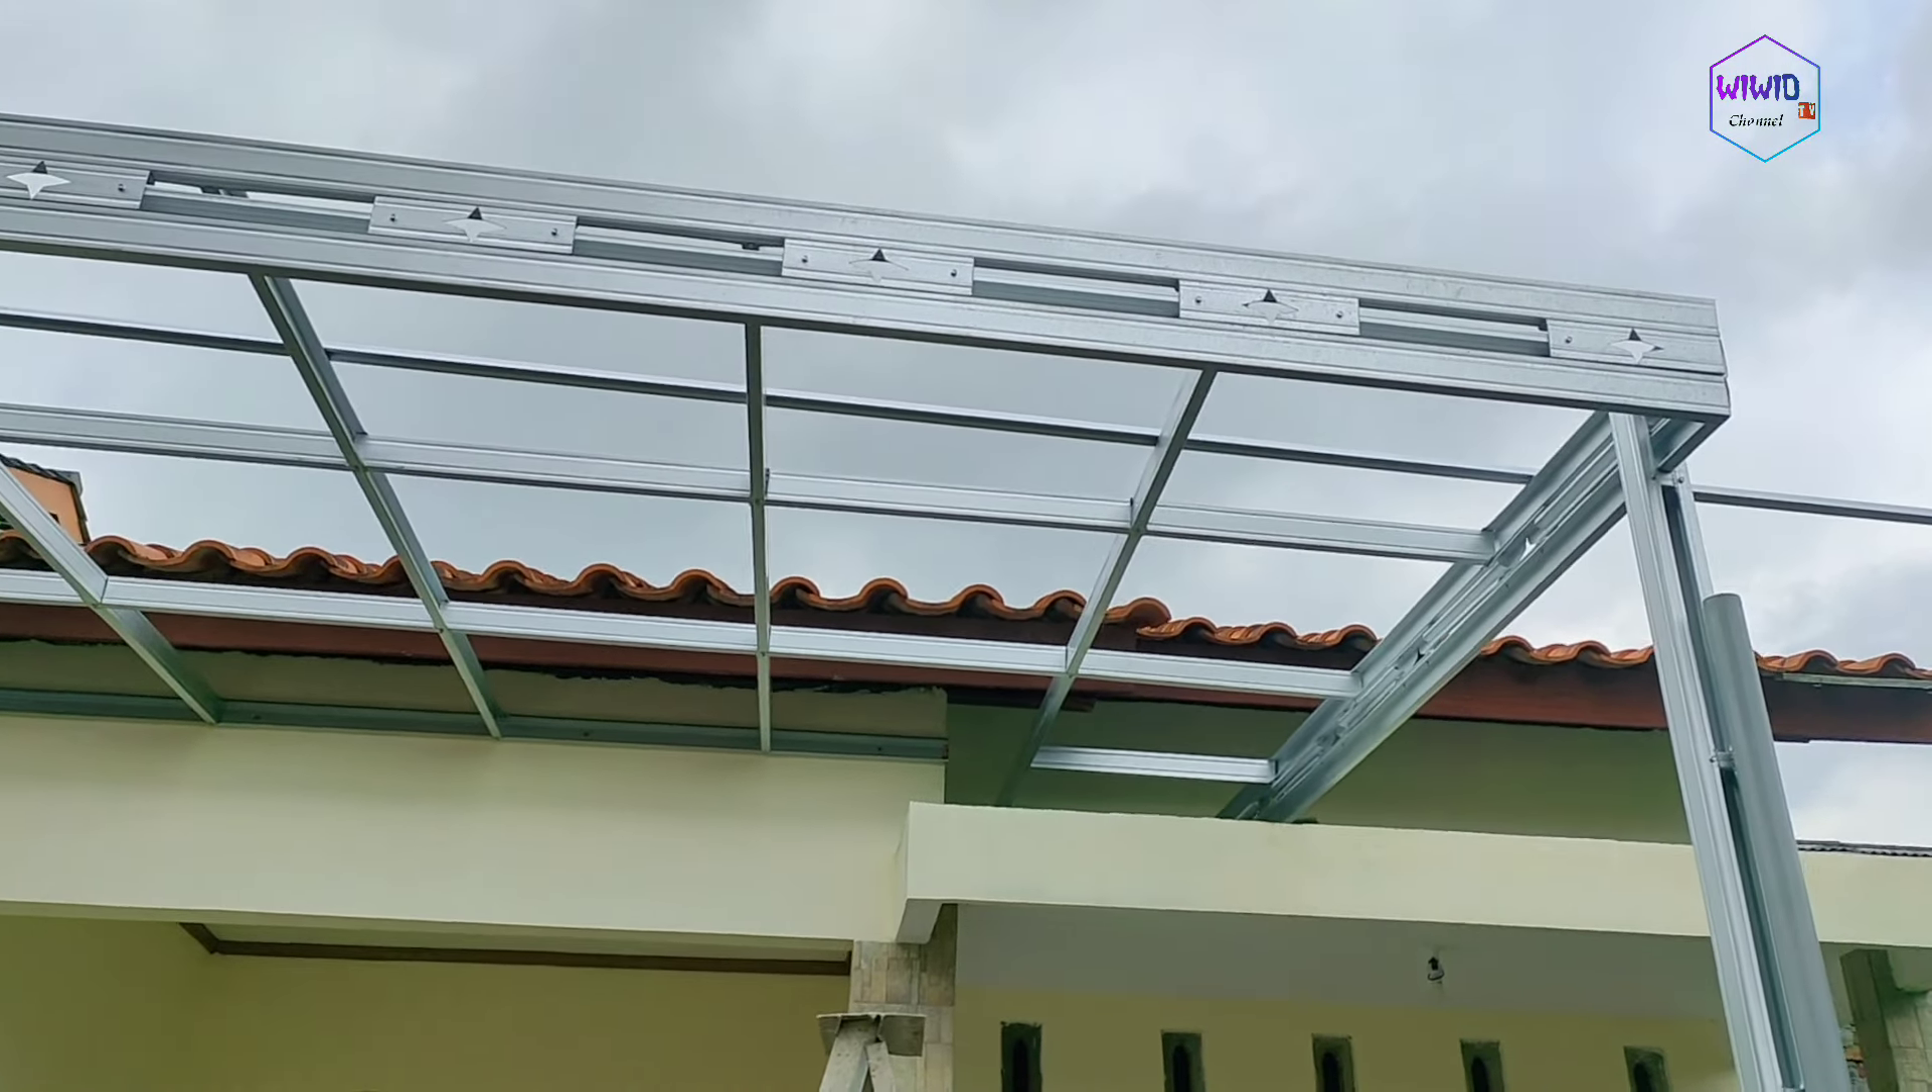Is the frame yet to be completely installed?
No.